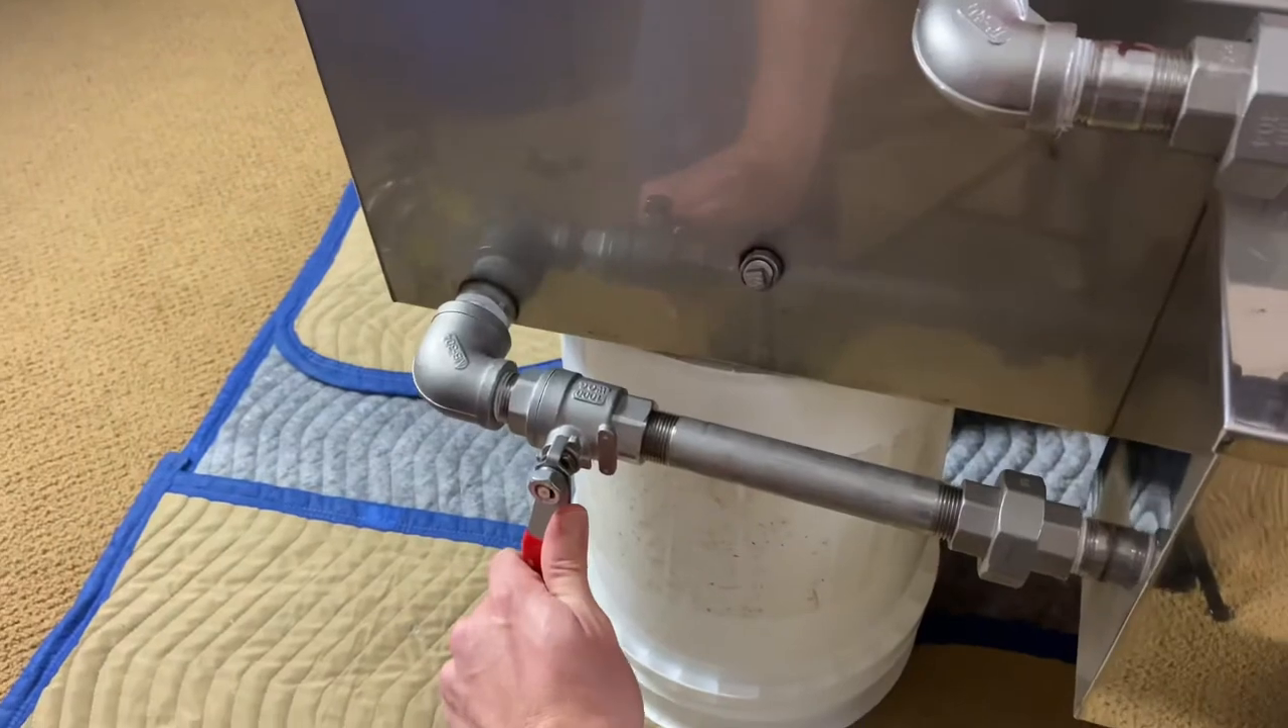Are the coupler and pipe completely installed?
Yes.